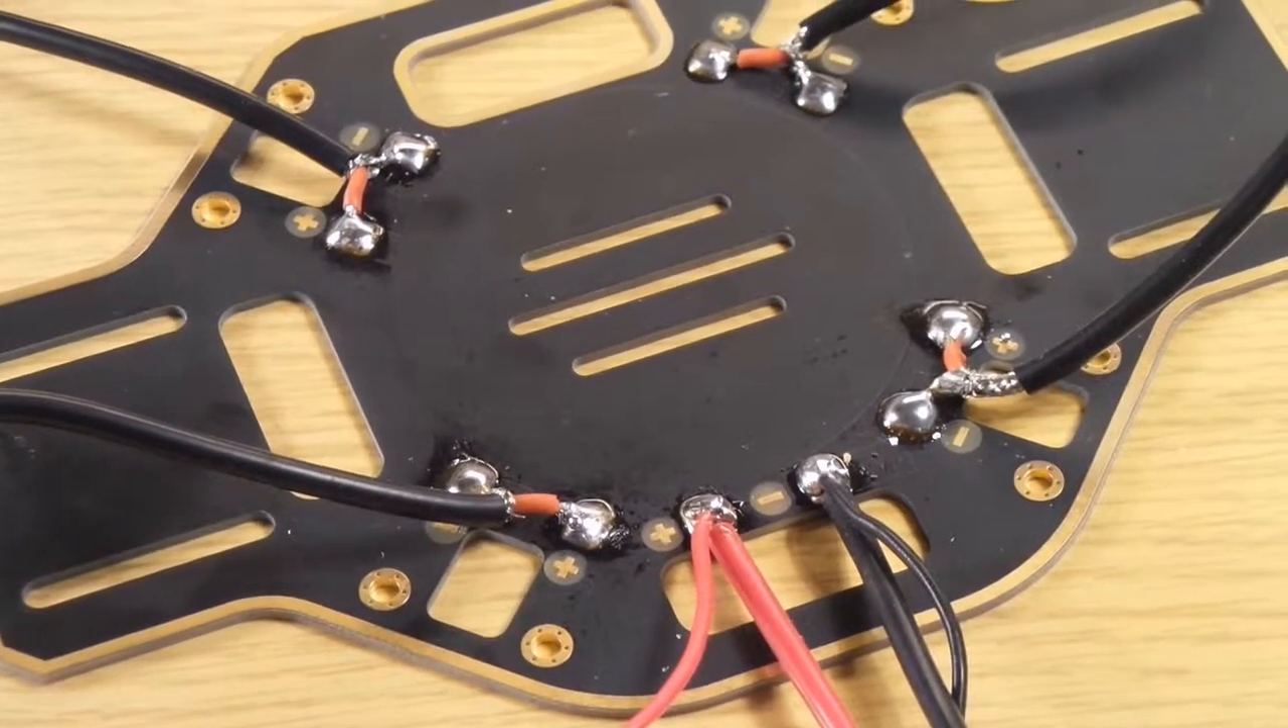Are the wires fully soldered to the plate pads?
Yes.